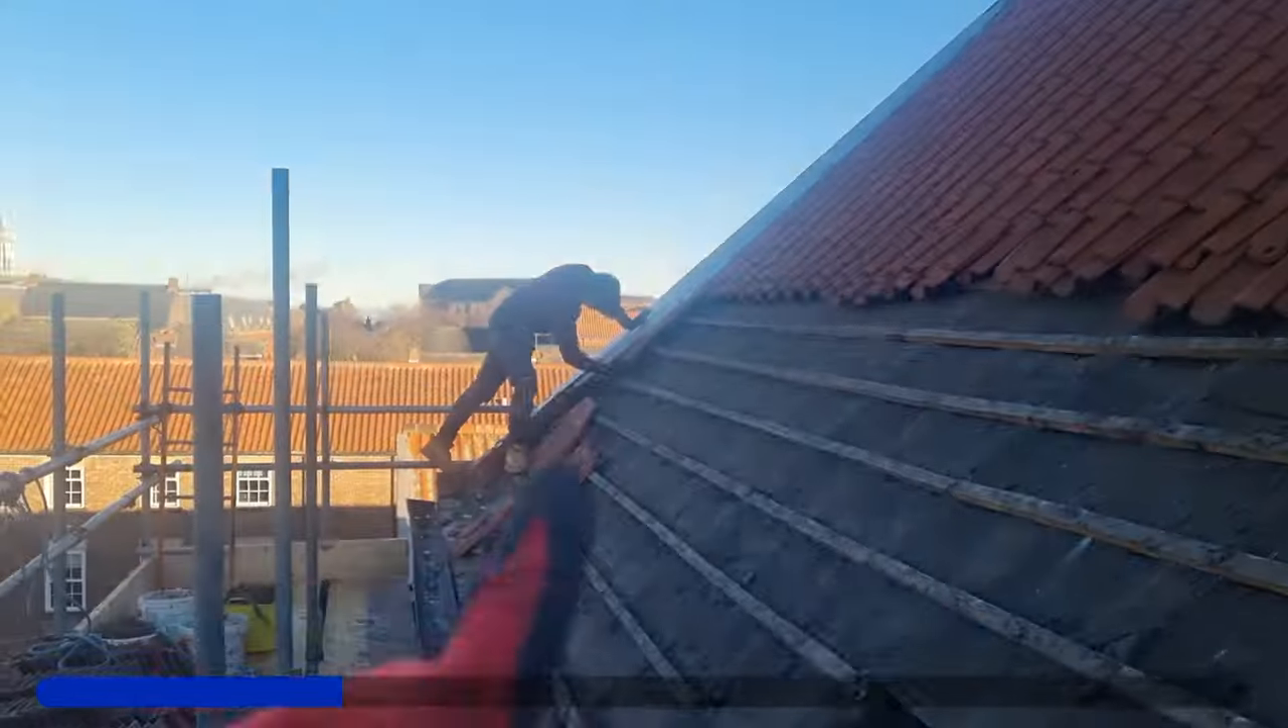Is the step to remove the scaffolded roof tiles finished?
No.